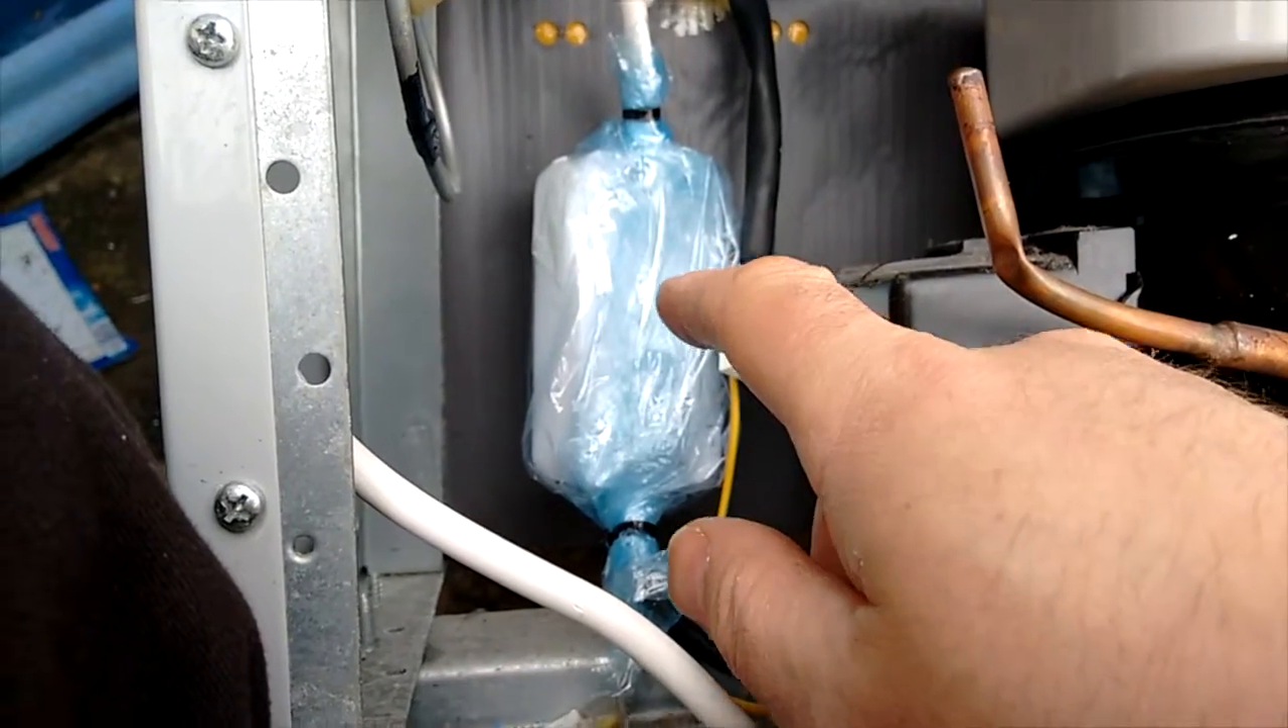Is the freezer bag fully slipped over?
Yes.